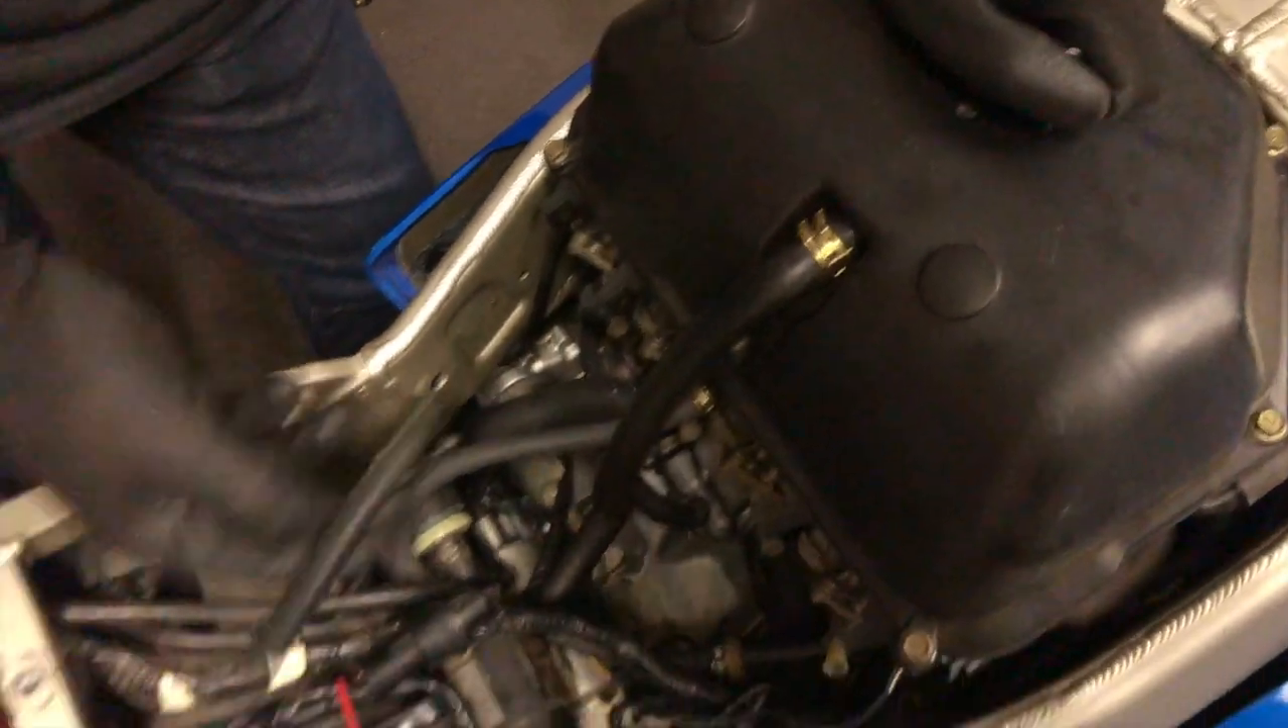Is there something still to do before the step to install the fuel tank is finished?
Yes.